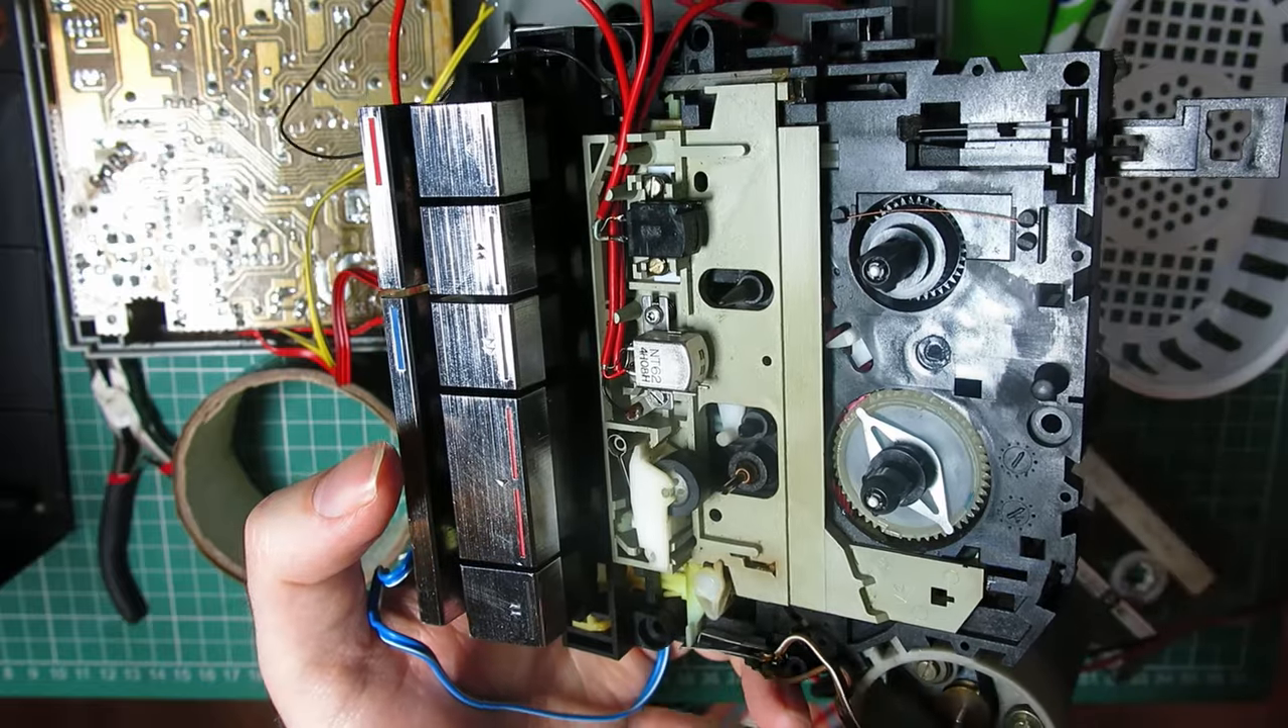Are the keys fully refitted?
Yes.